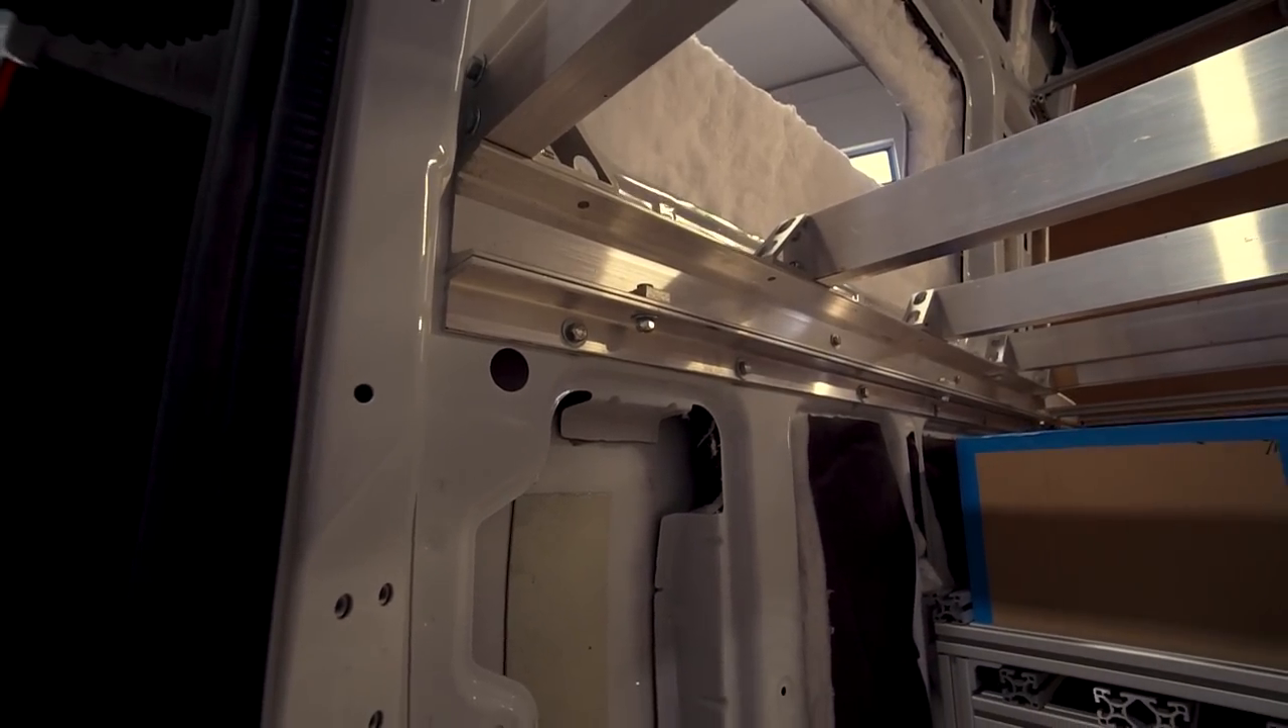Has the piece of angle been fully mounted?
Yes.